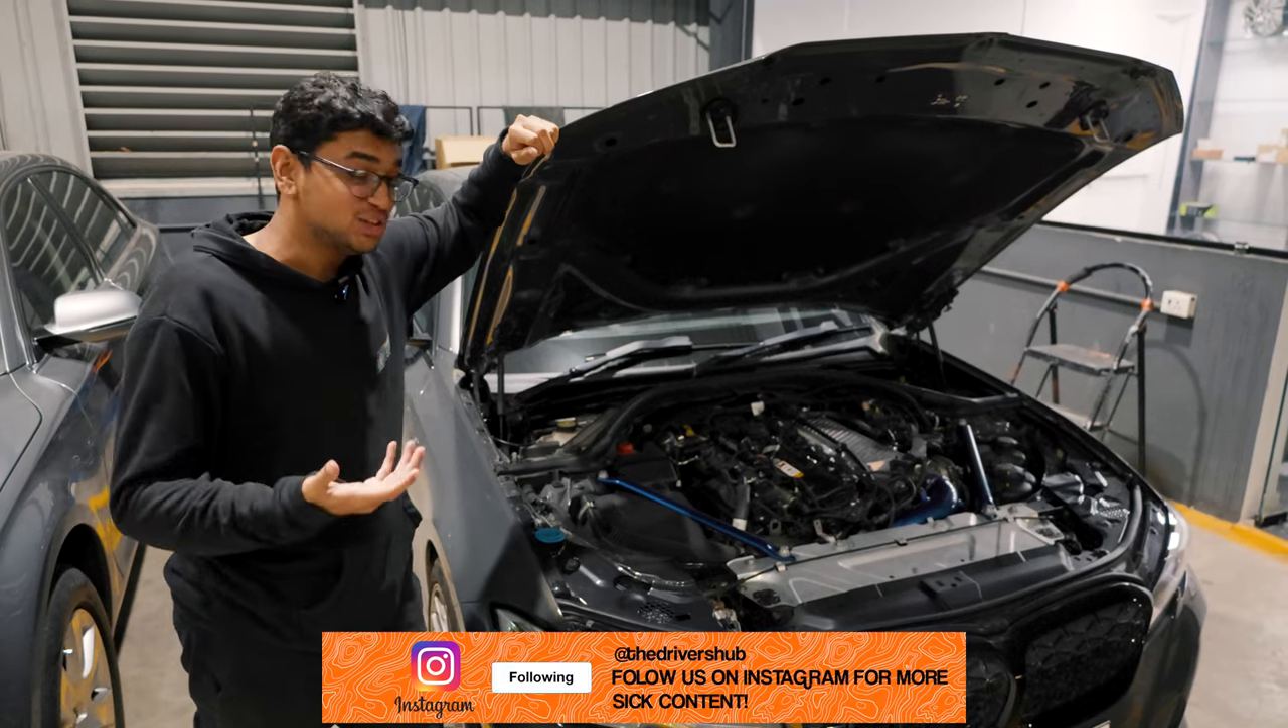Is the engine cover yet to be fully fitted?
Yes.